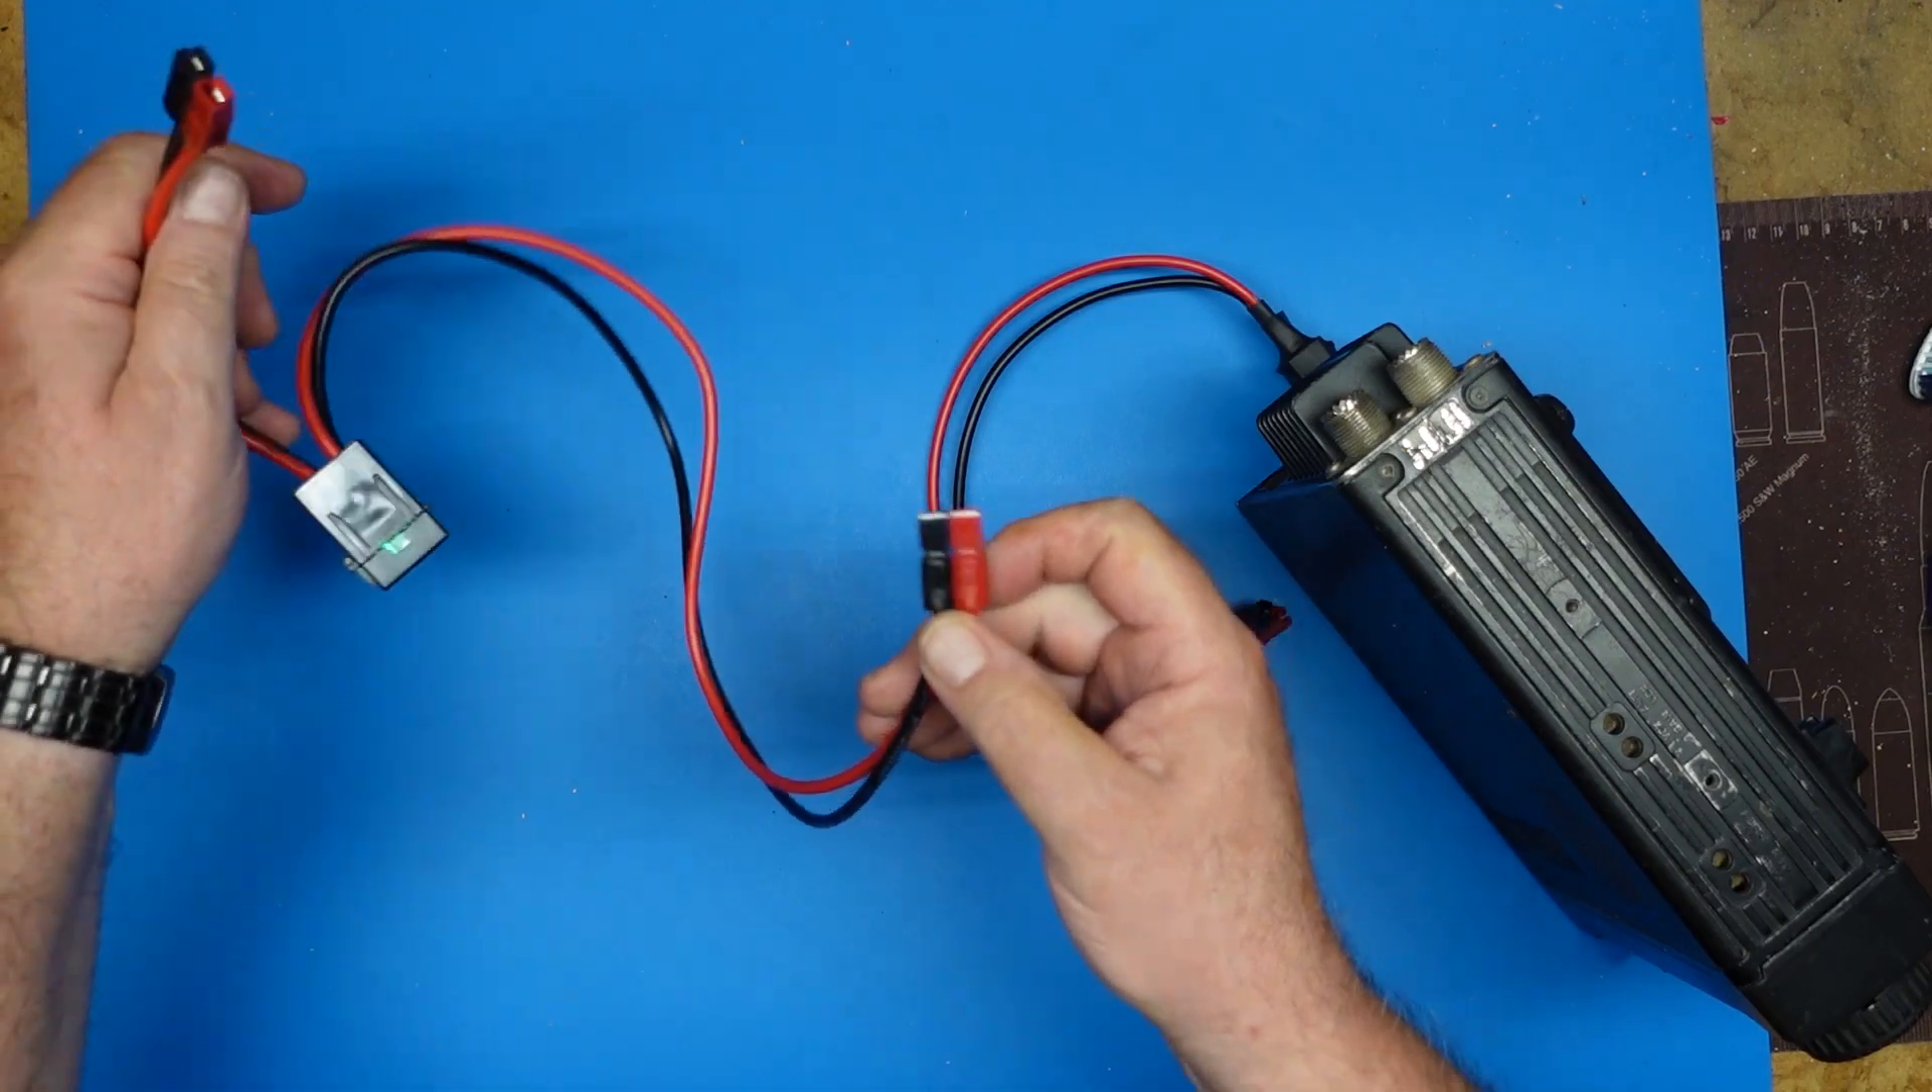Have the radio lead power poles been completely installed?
Yes.